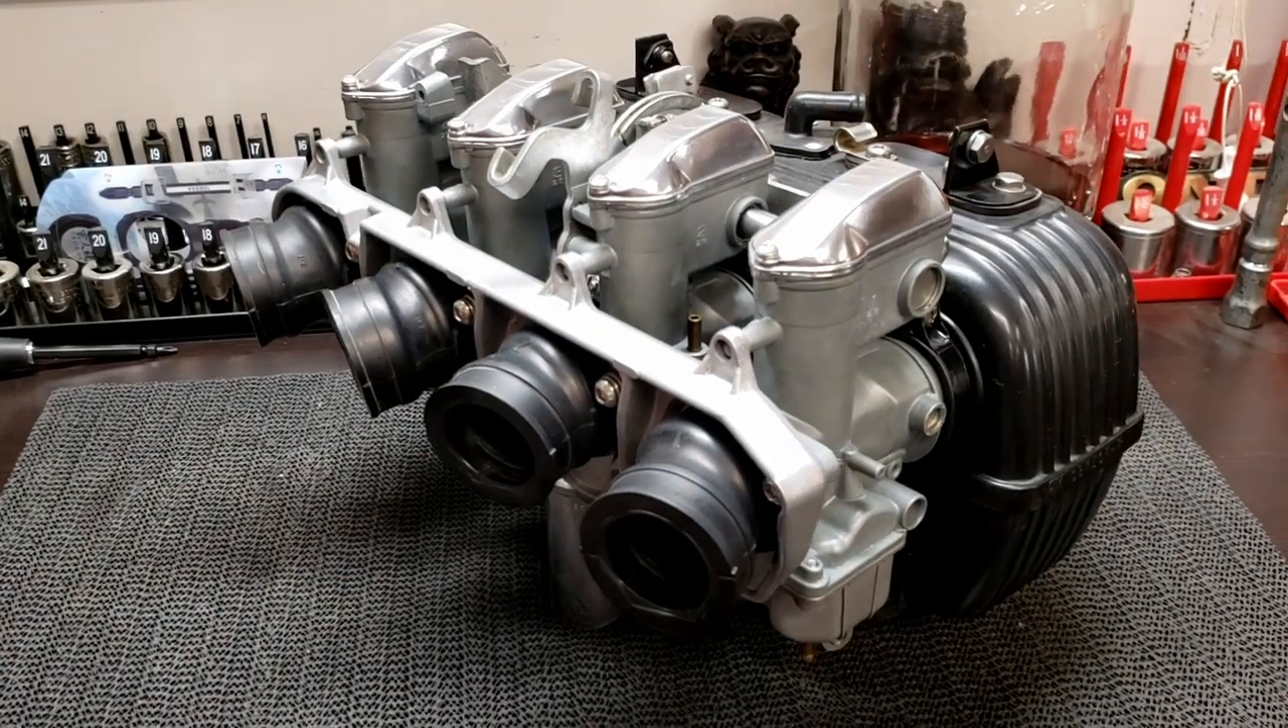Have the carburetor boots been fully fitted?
Yes.